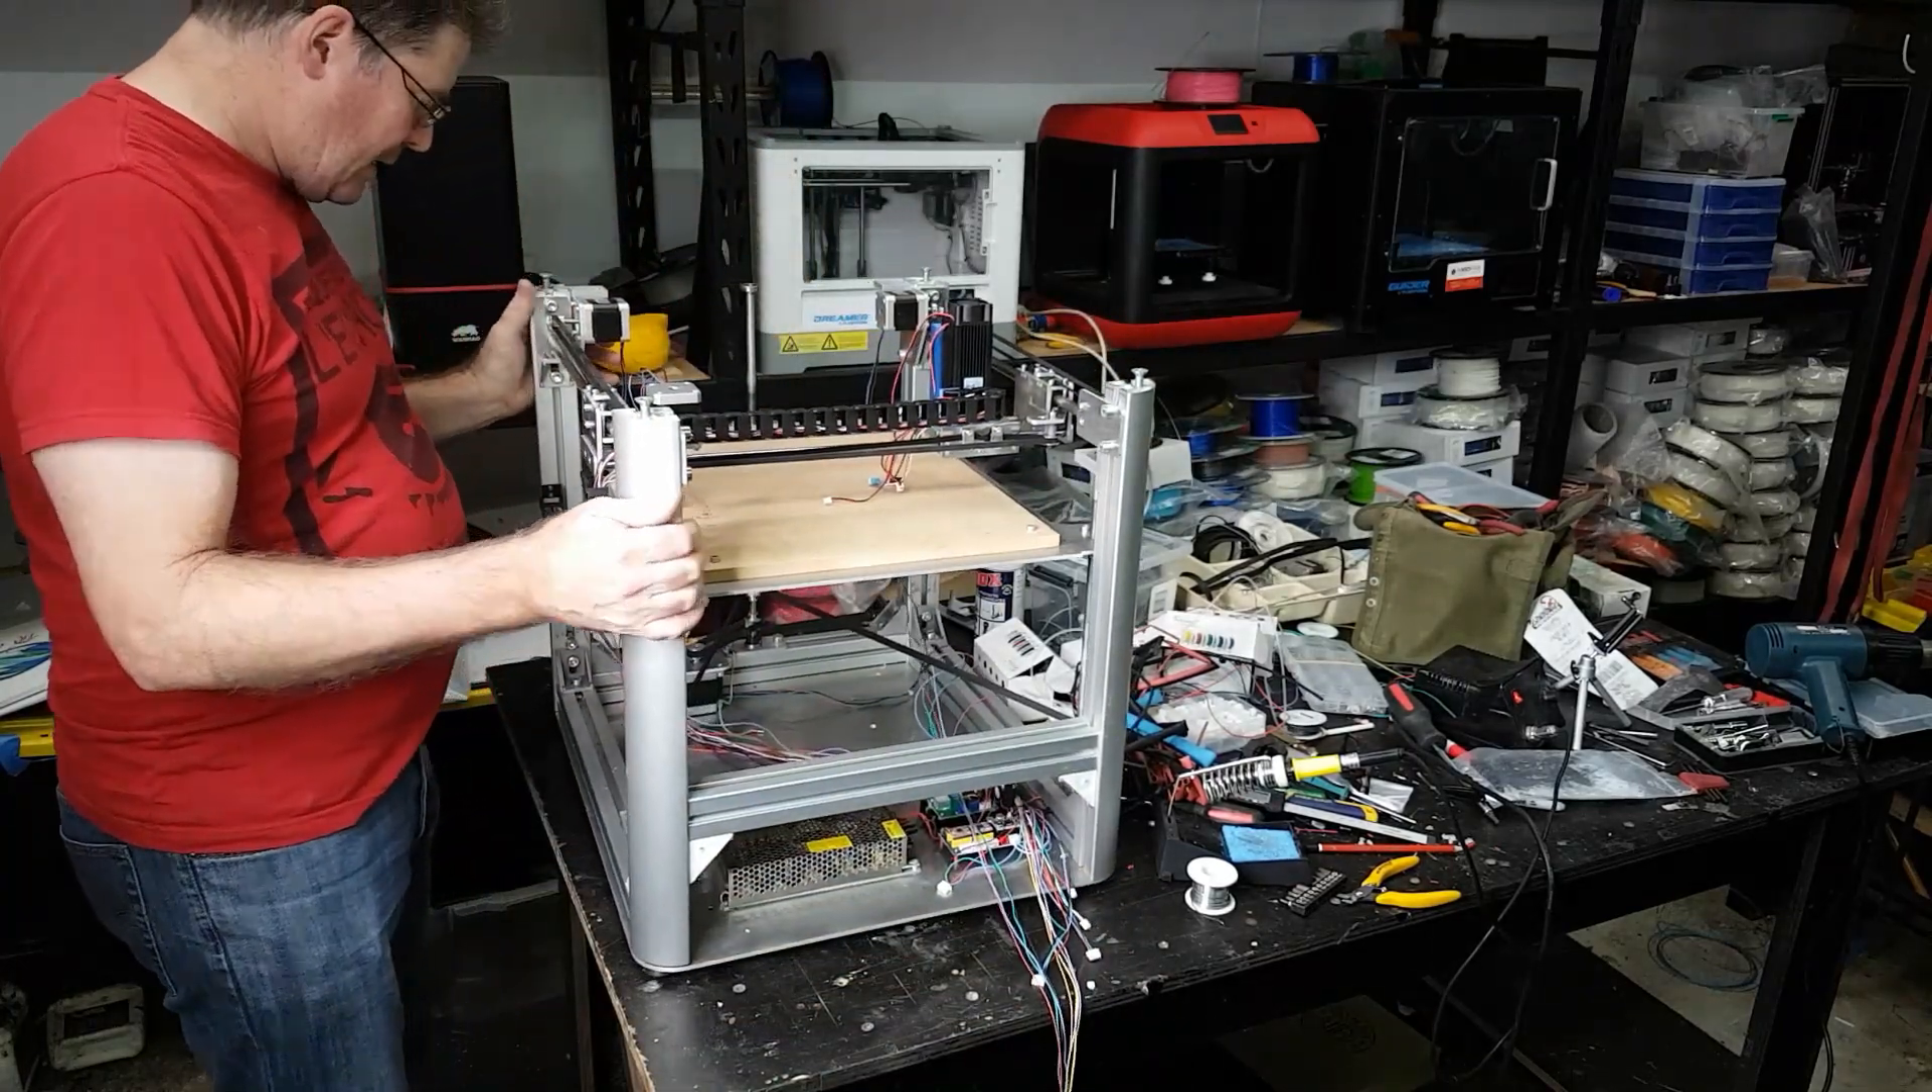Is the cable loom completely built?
No.